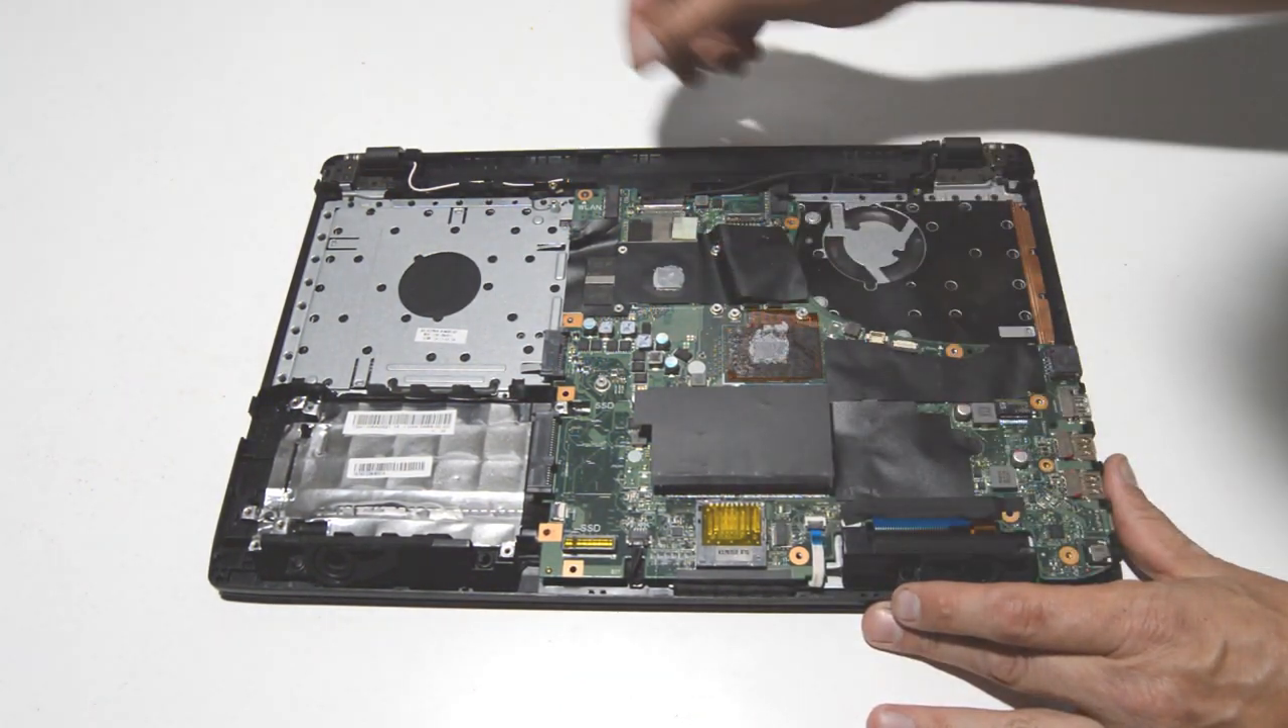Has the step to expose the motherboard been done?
Yes.